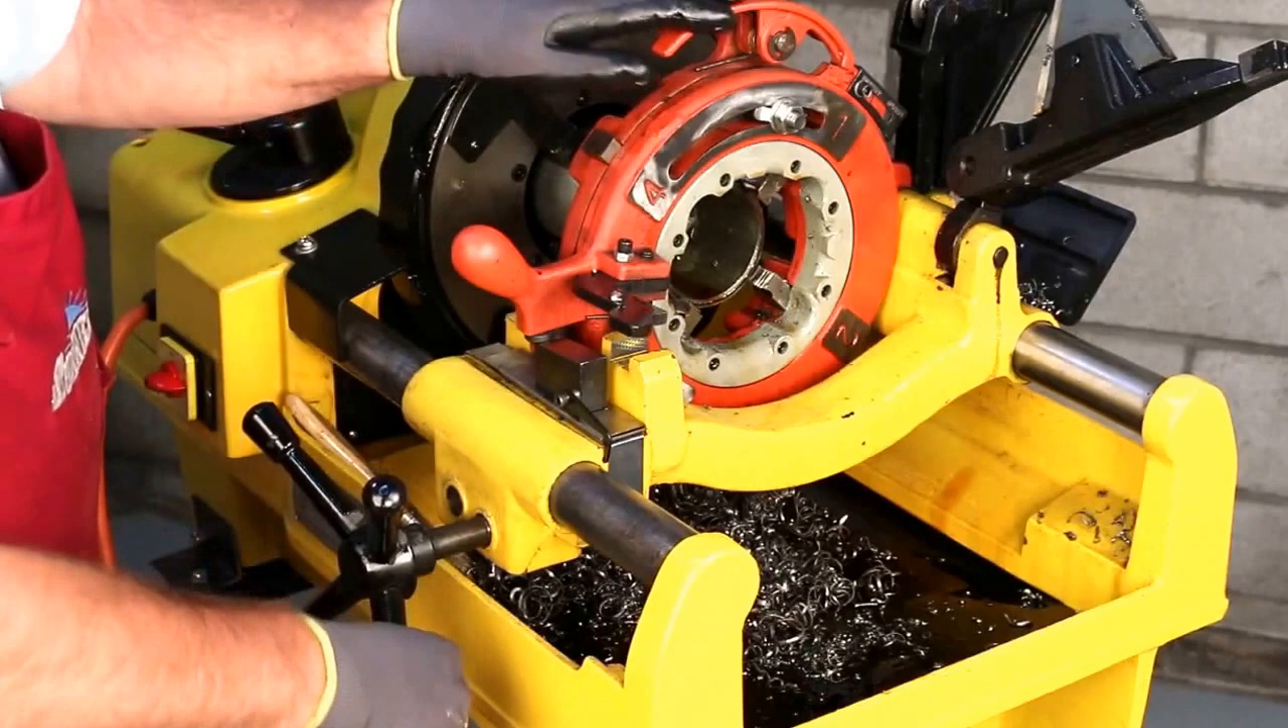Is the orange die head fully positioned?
Yes.